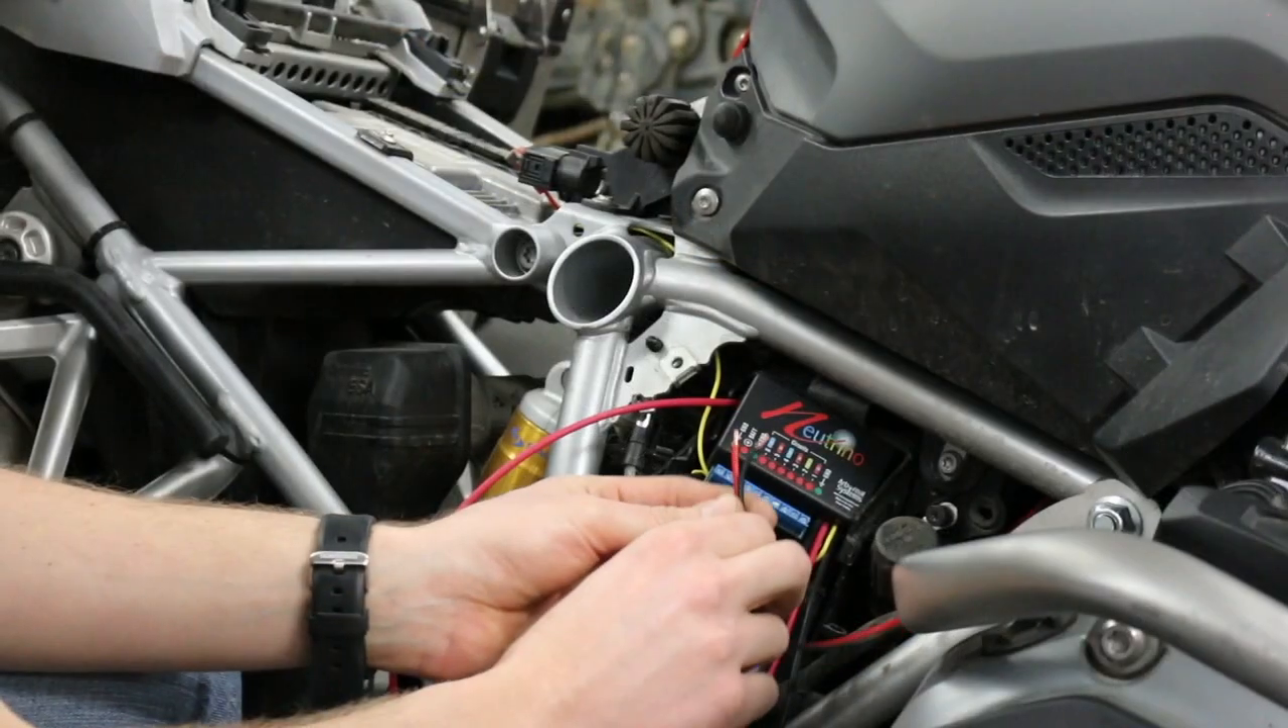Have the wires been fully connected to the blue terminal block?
No.